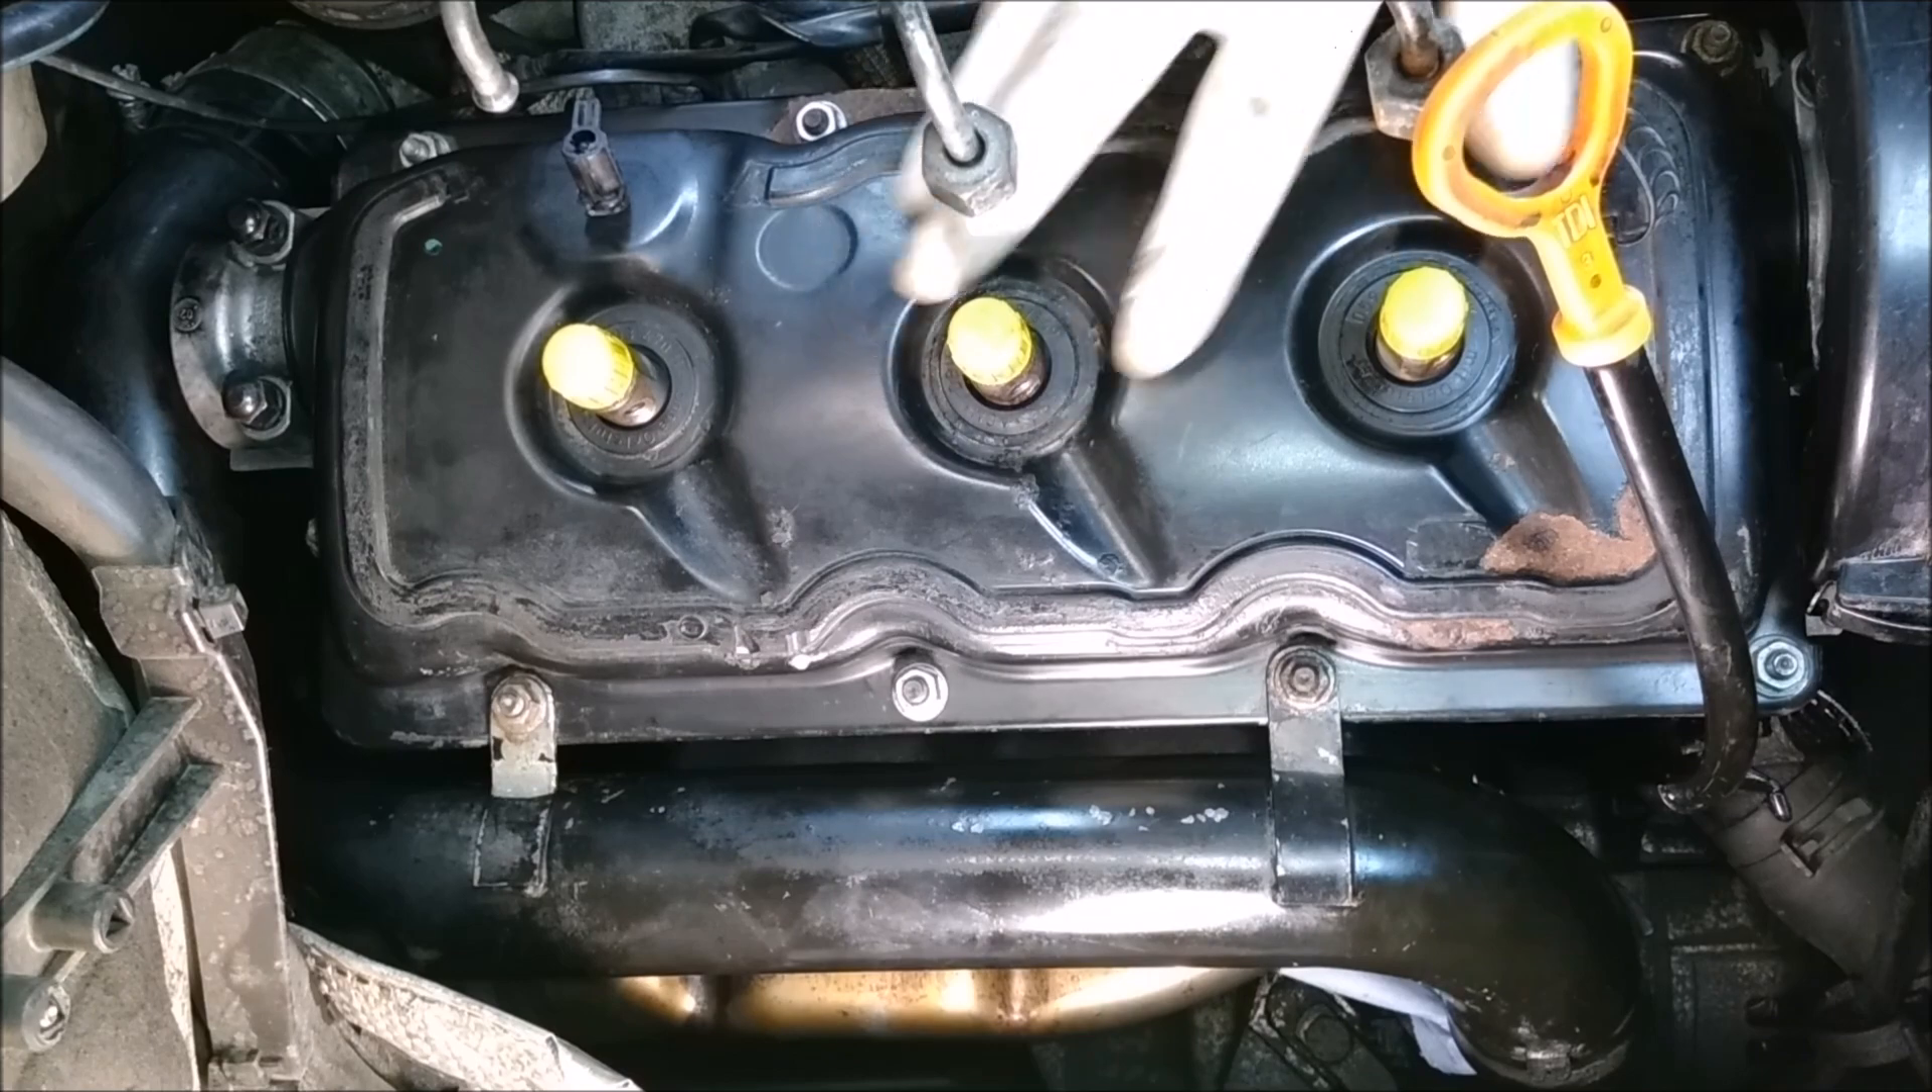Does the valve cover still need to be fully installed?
No.